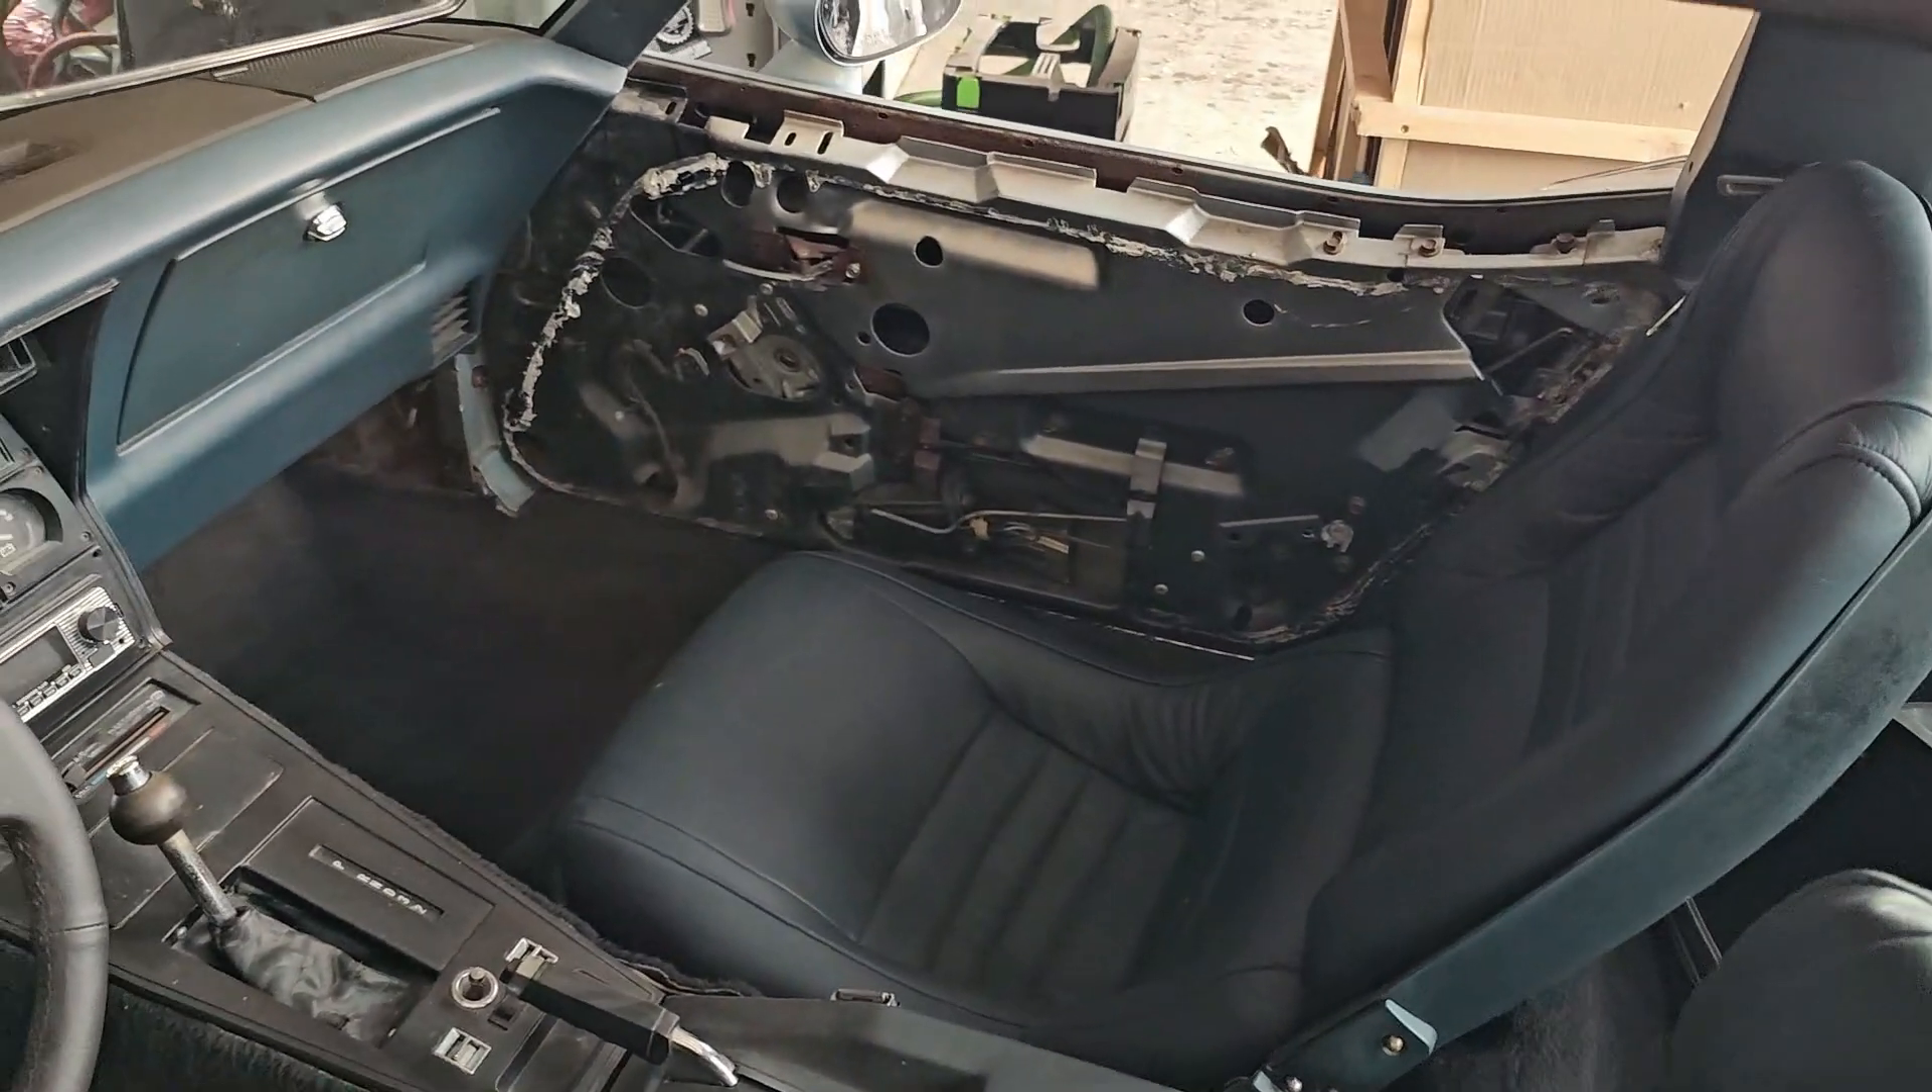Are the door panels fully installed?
No.